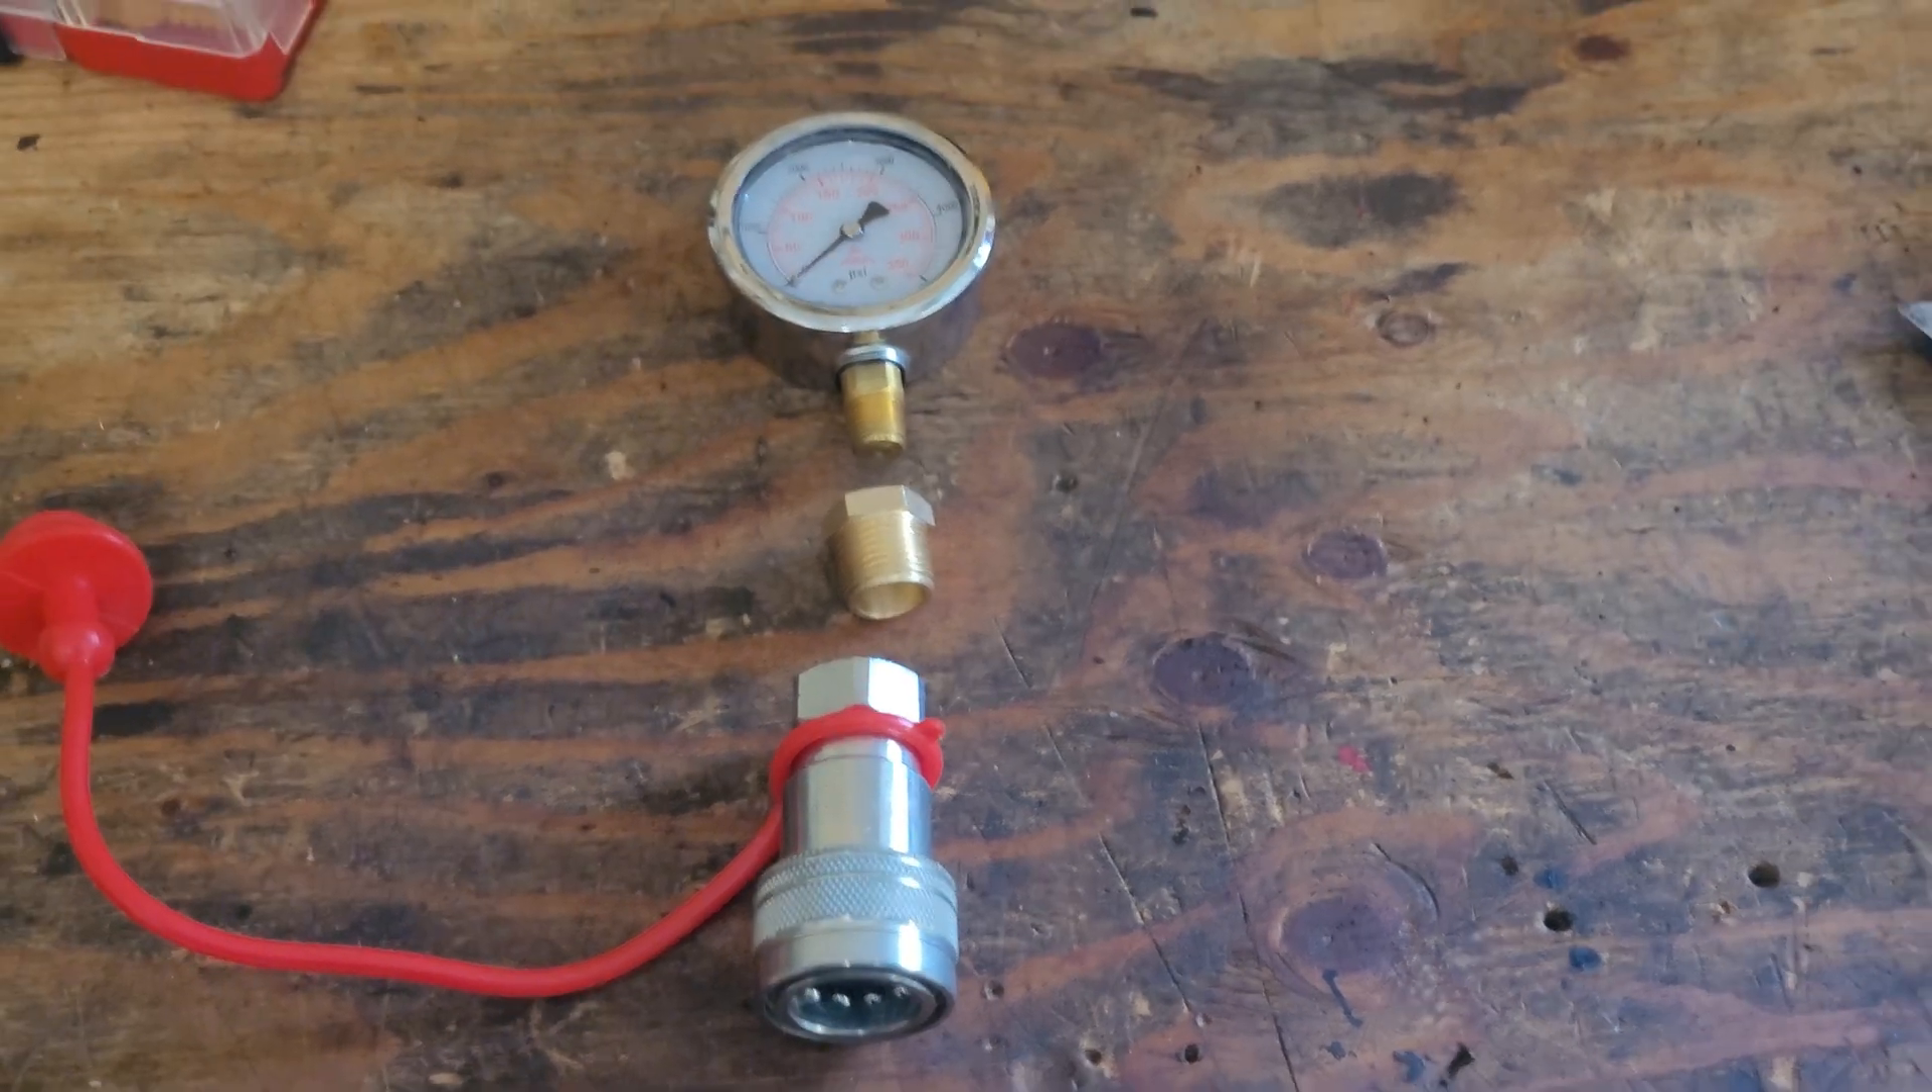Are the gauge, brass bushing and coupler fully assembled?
No.